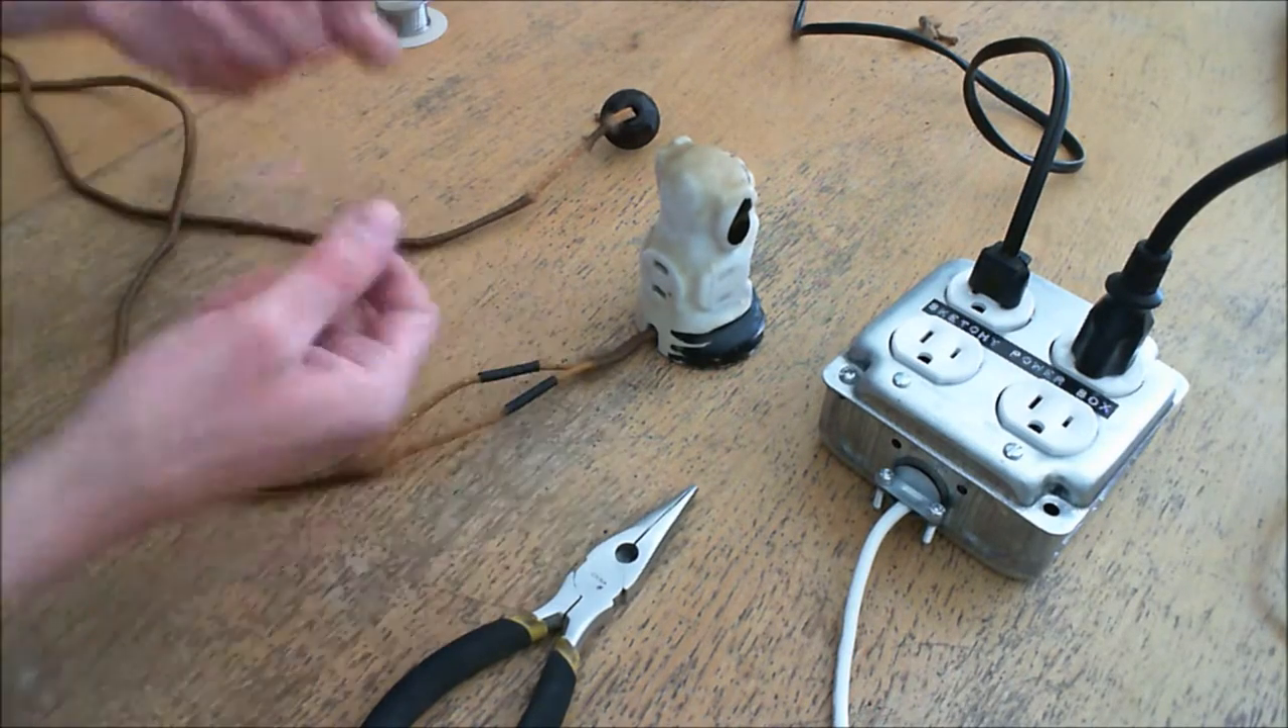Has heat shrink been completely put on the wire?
Yes.